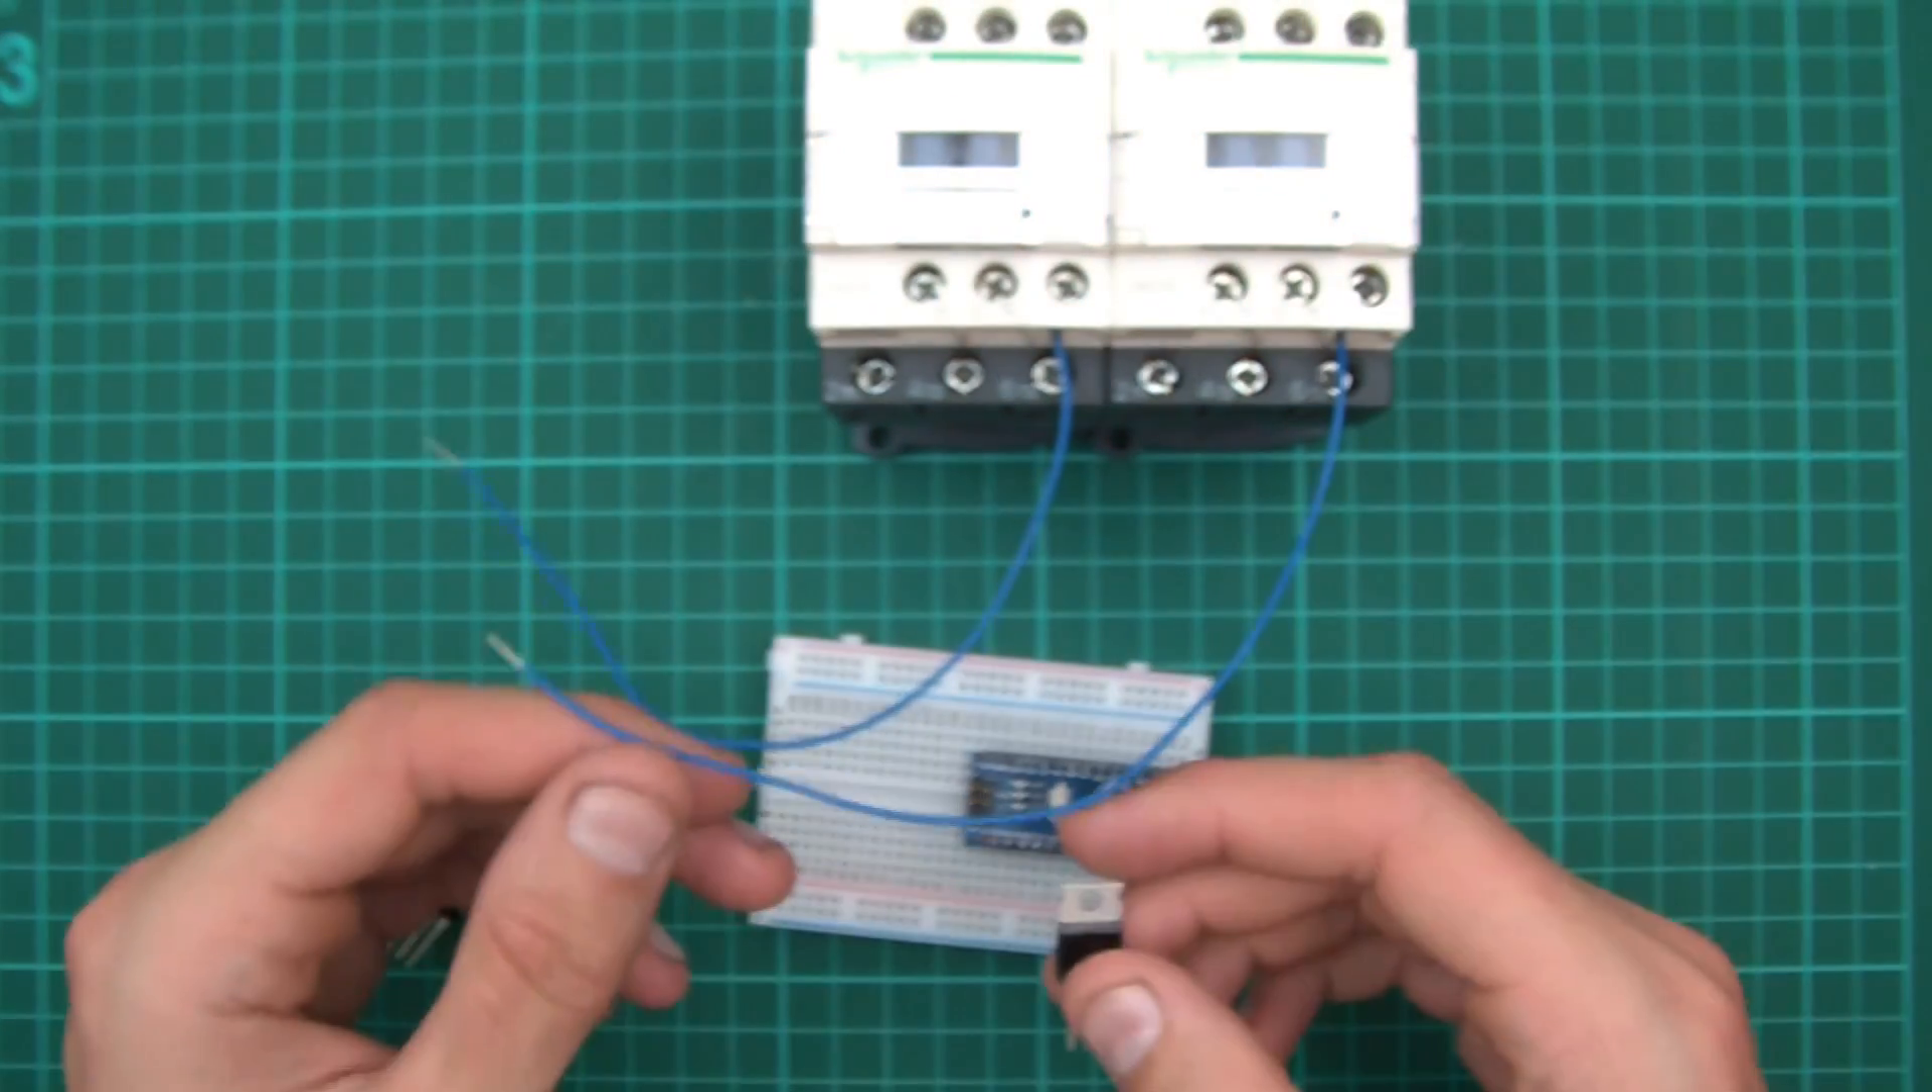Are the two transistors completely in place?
No.